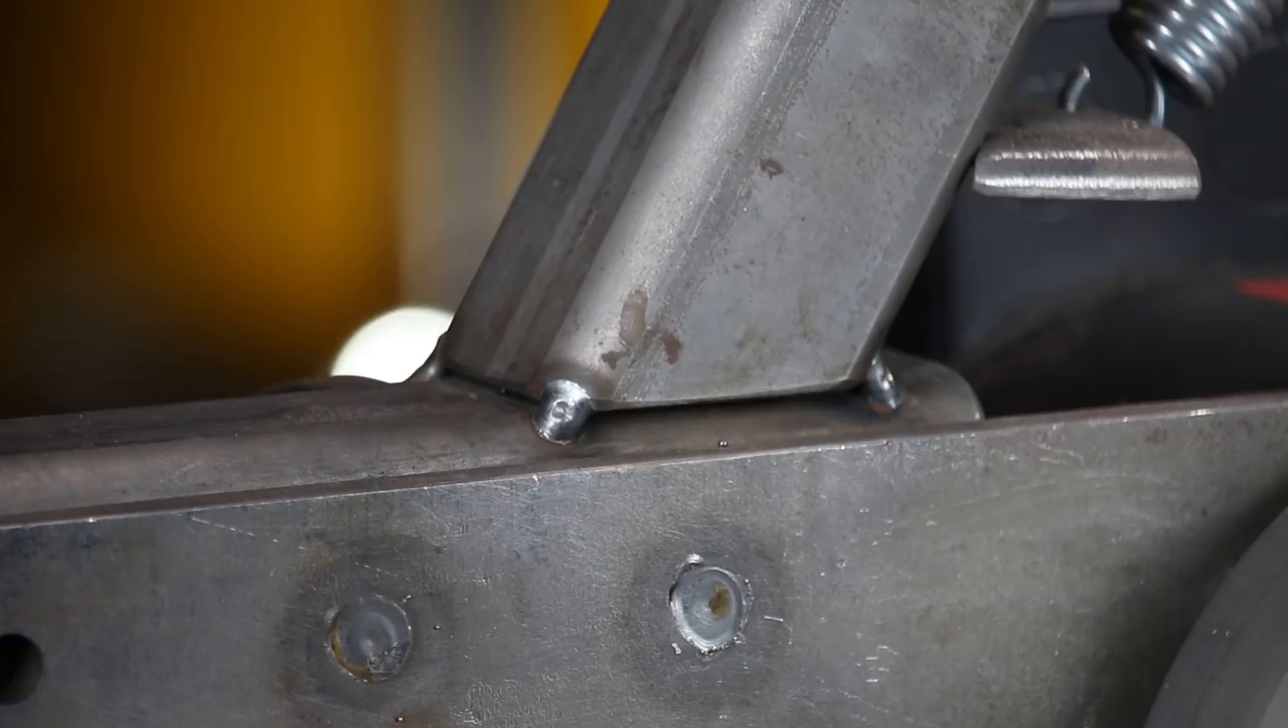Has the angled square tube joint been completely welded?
No.